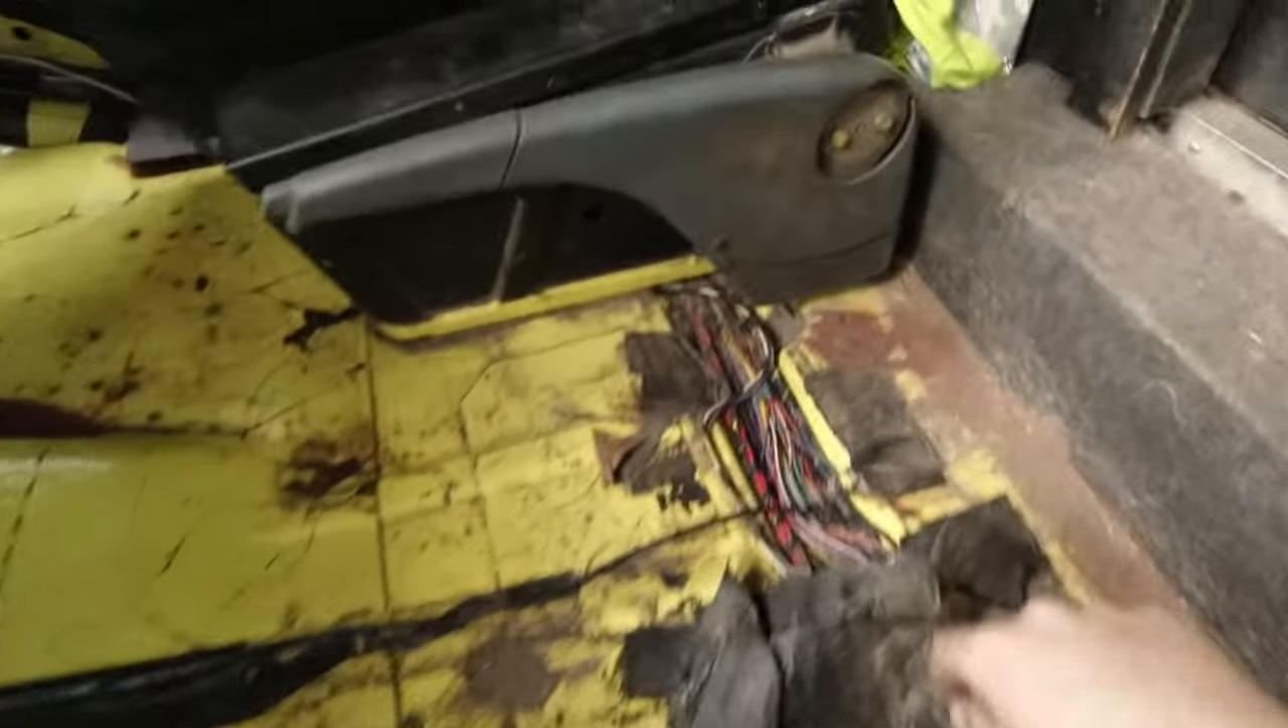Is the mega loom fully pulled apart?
No.